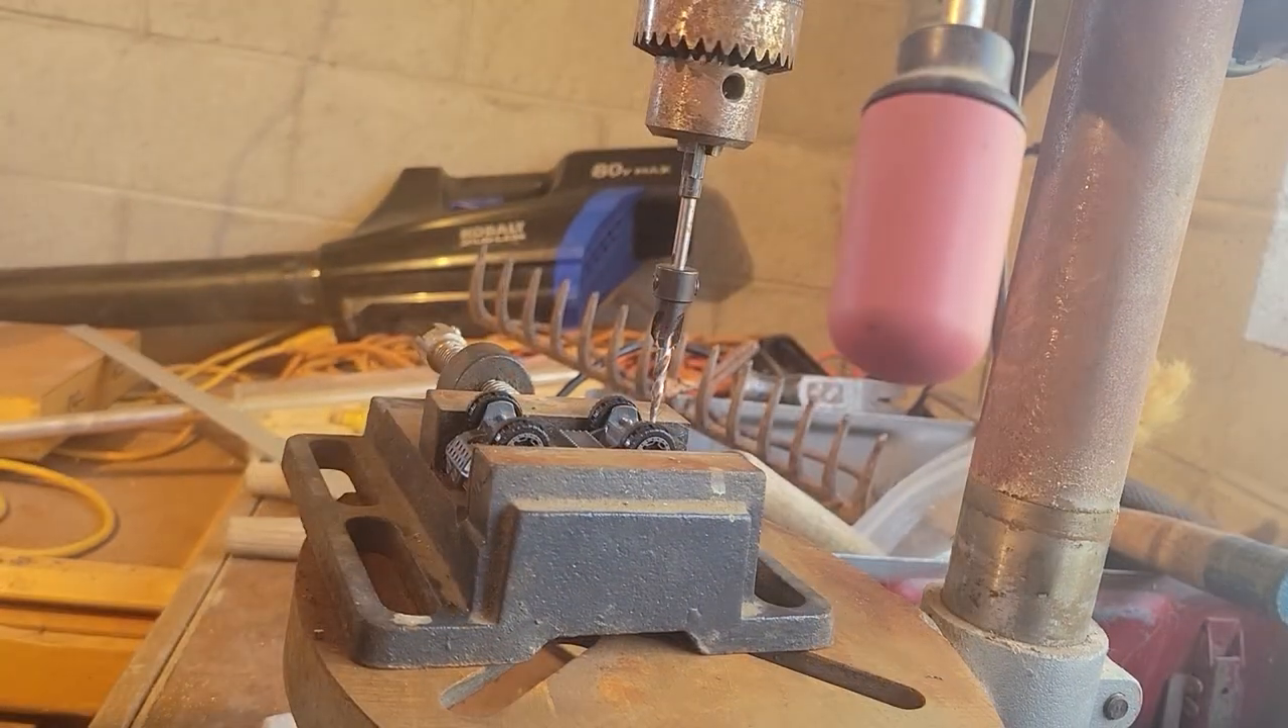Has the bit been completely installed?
Yes.